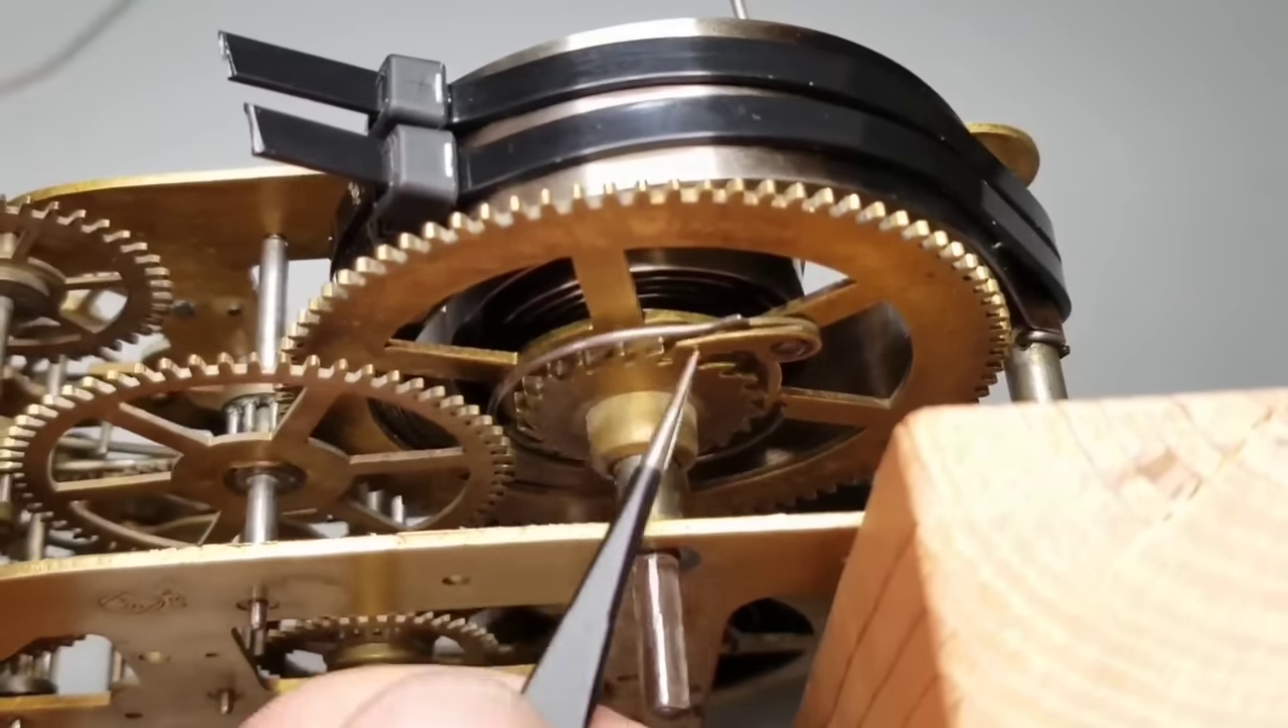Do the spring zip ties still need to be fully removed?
Yes.